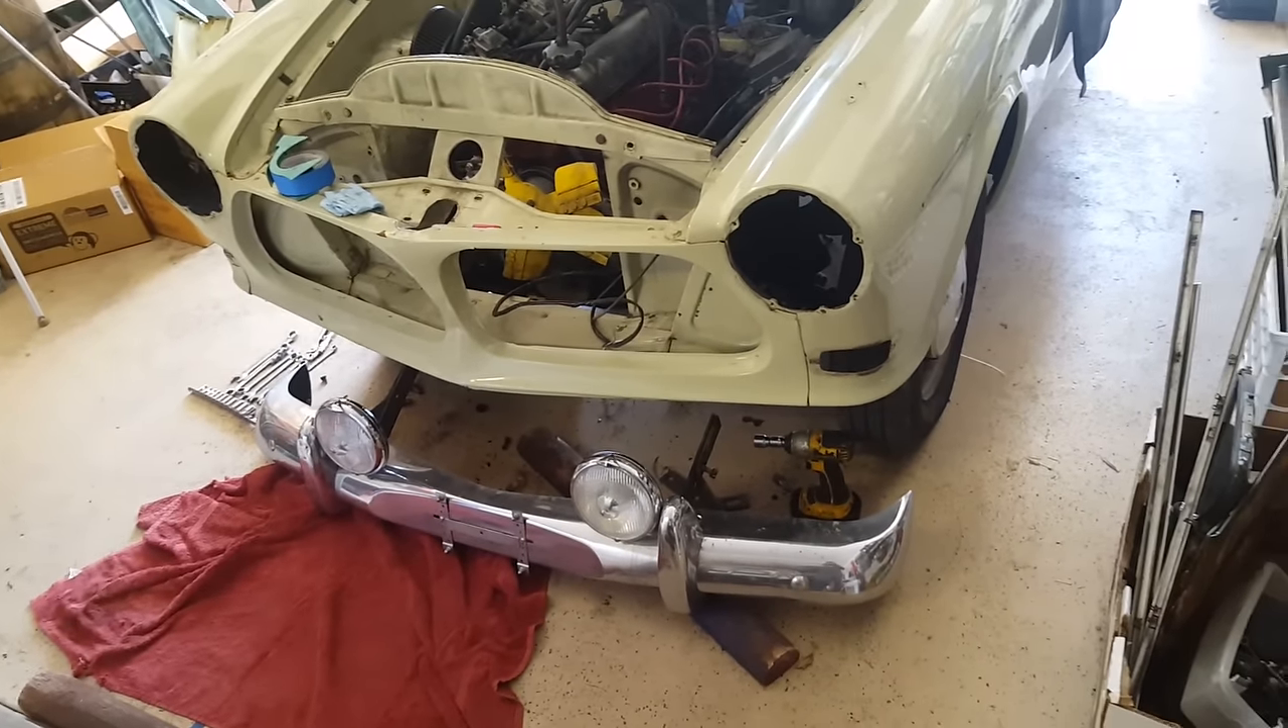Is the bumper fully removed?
Yes.